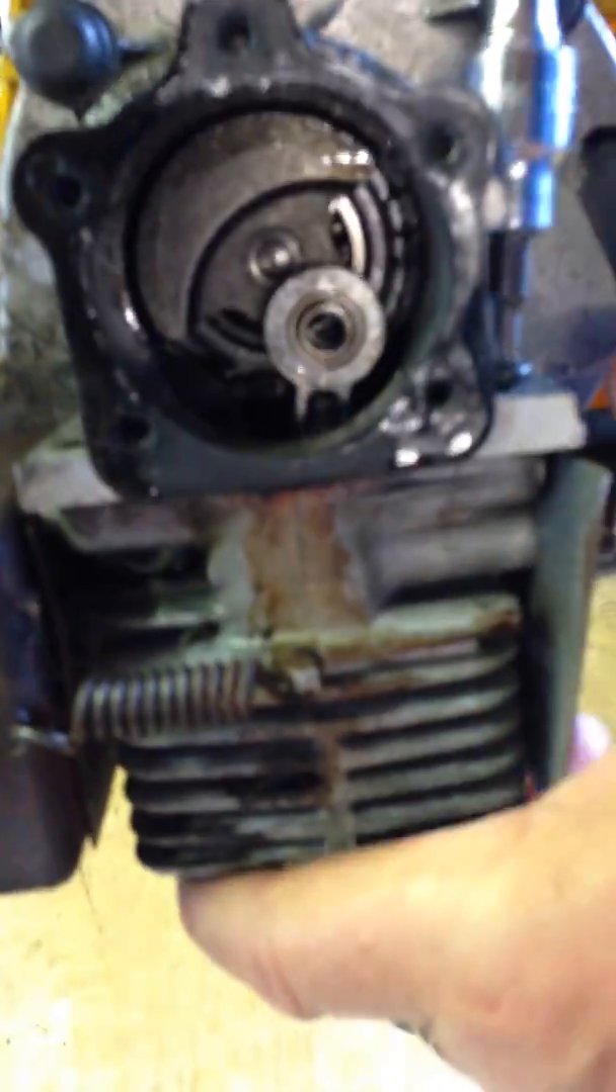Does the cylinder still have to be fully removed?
Yes.